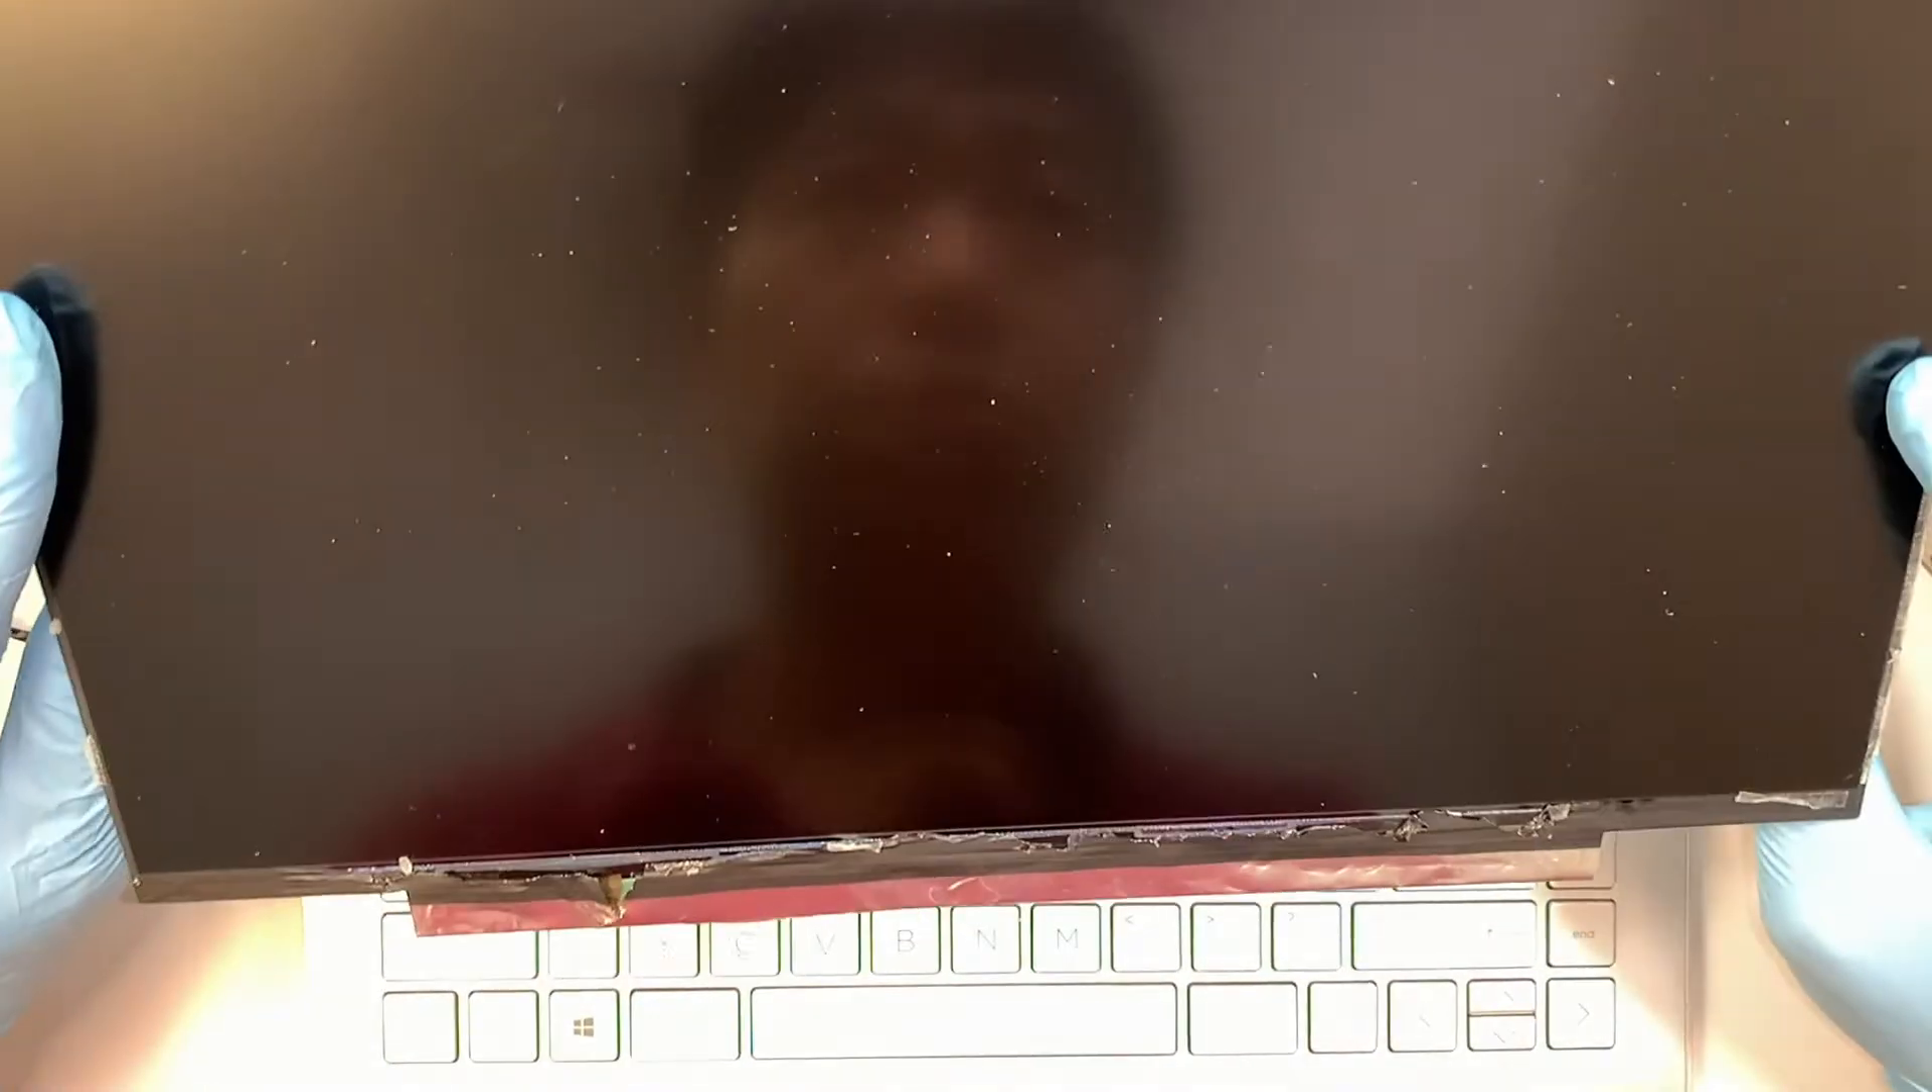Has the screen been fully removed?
Yes.